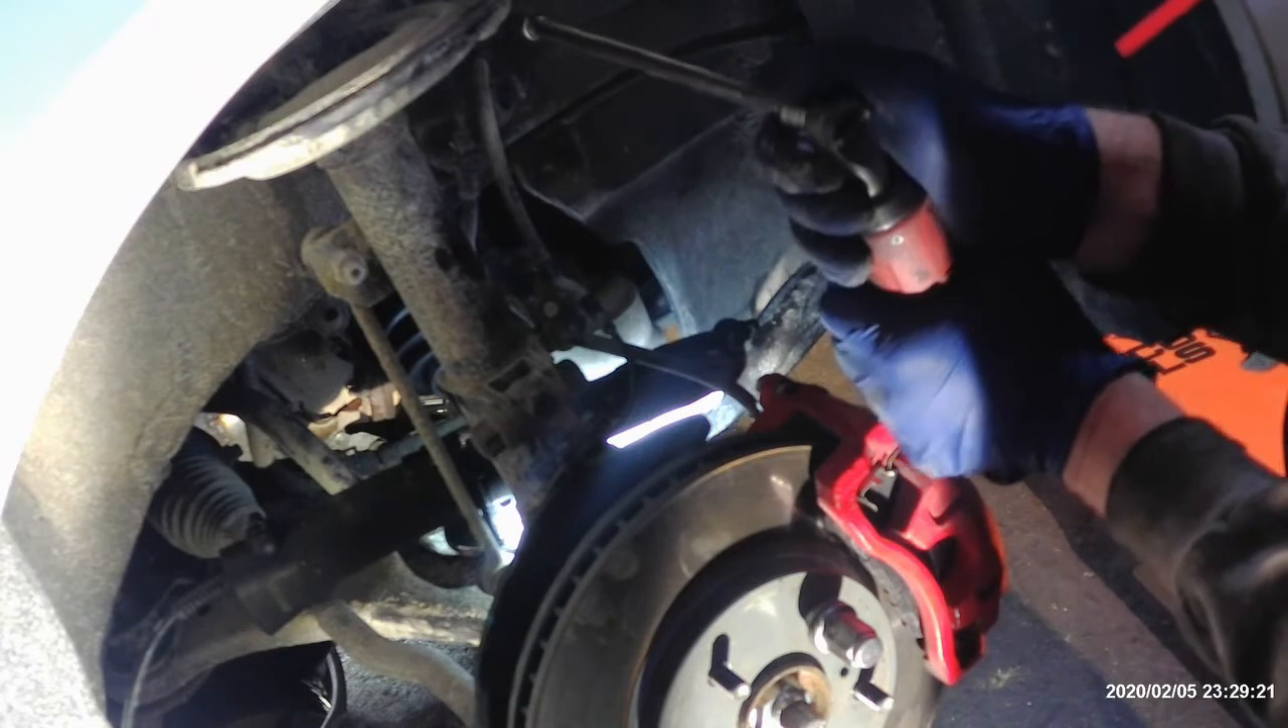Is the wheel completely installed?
No.